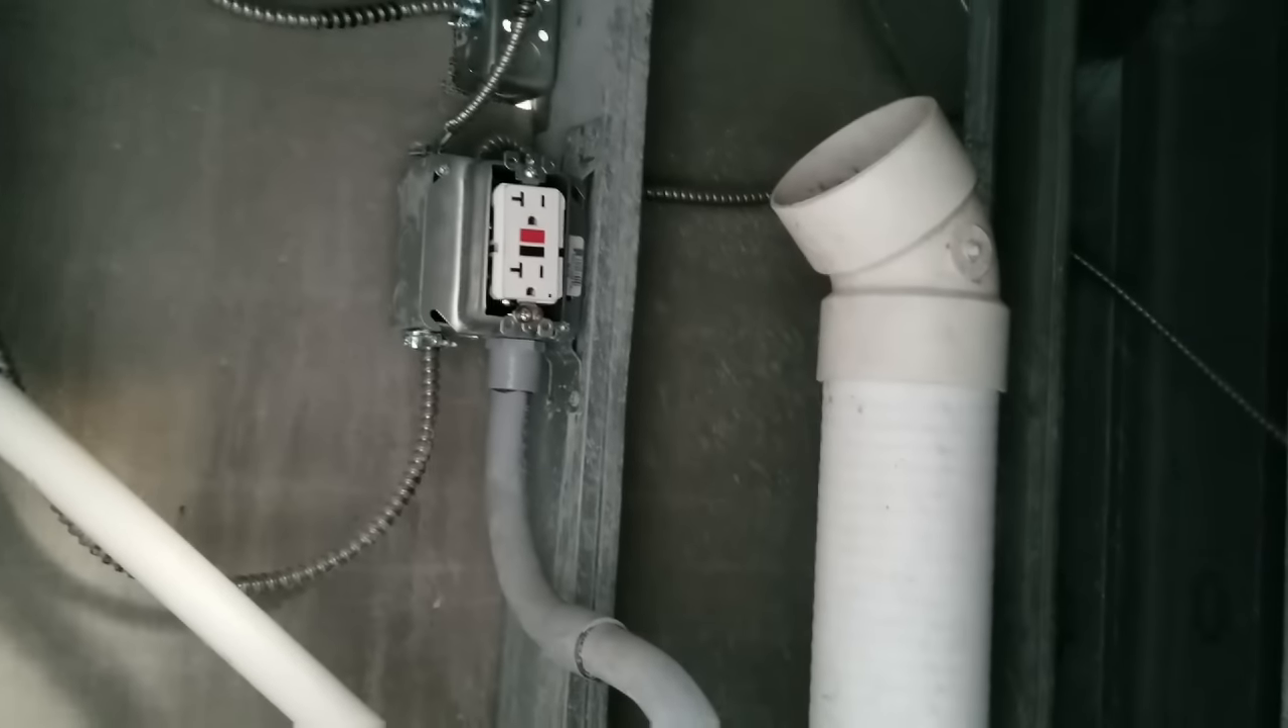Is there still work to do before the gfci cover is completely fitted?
Yes.